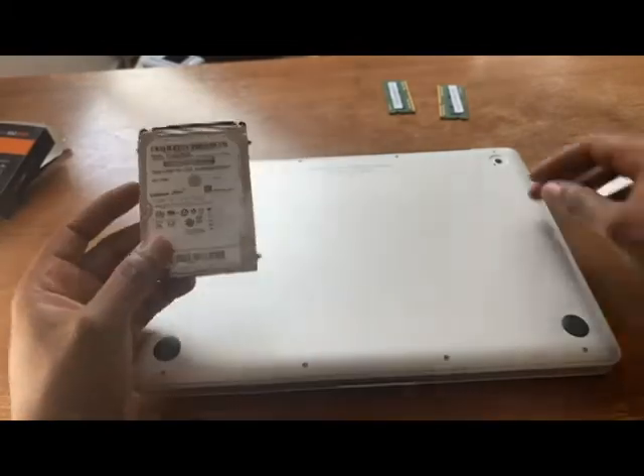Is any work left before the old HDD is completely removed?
No.